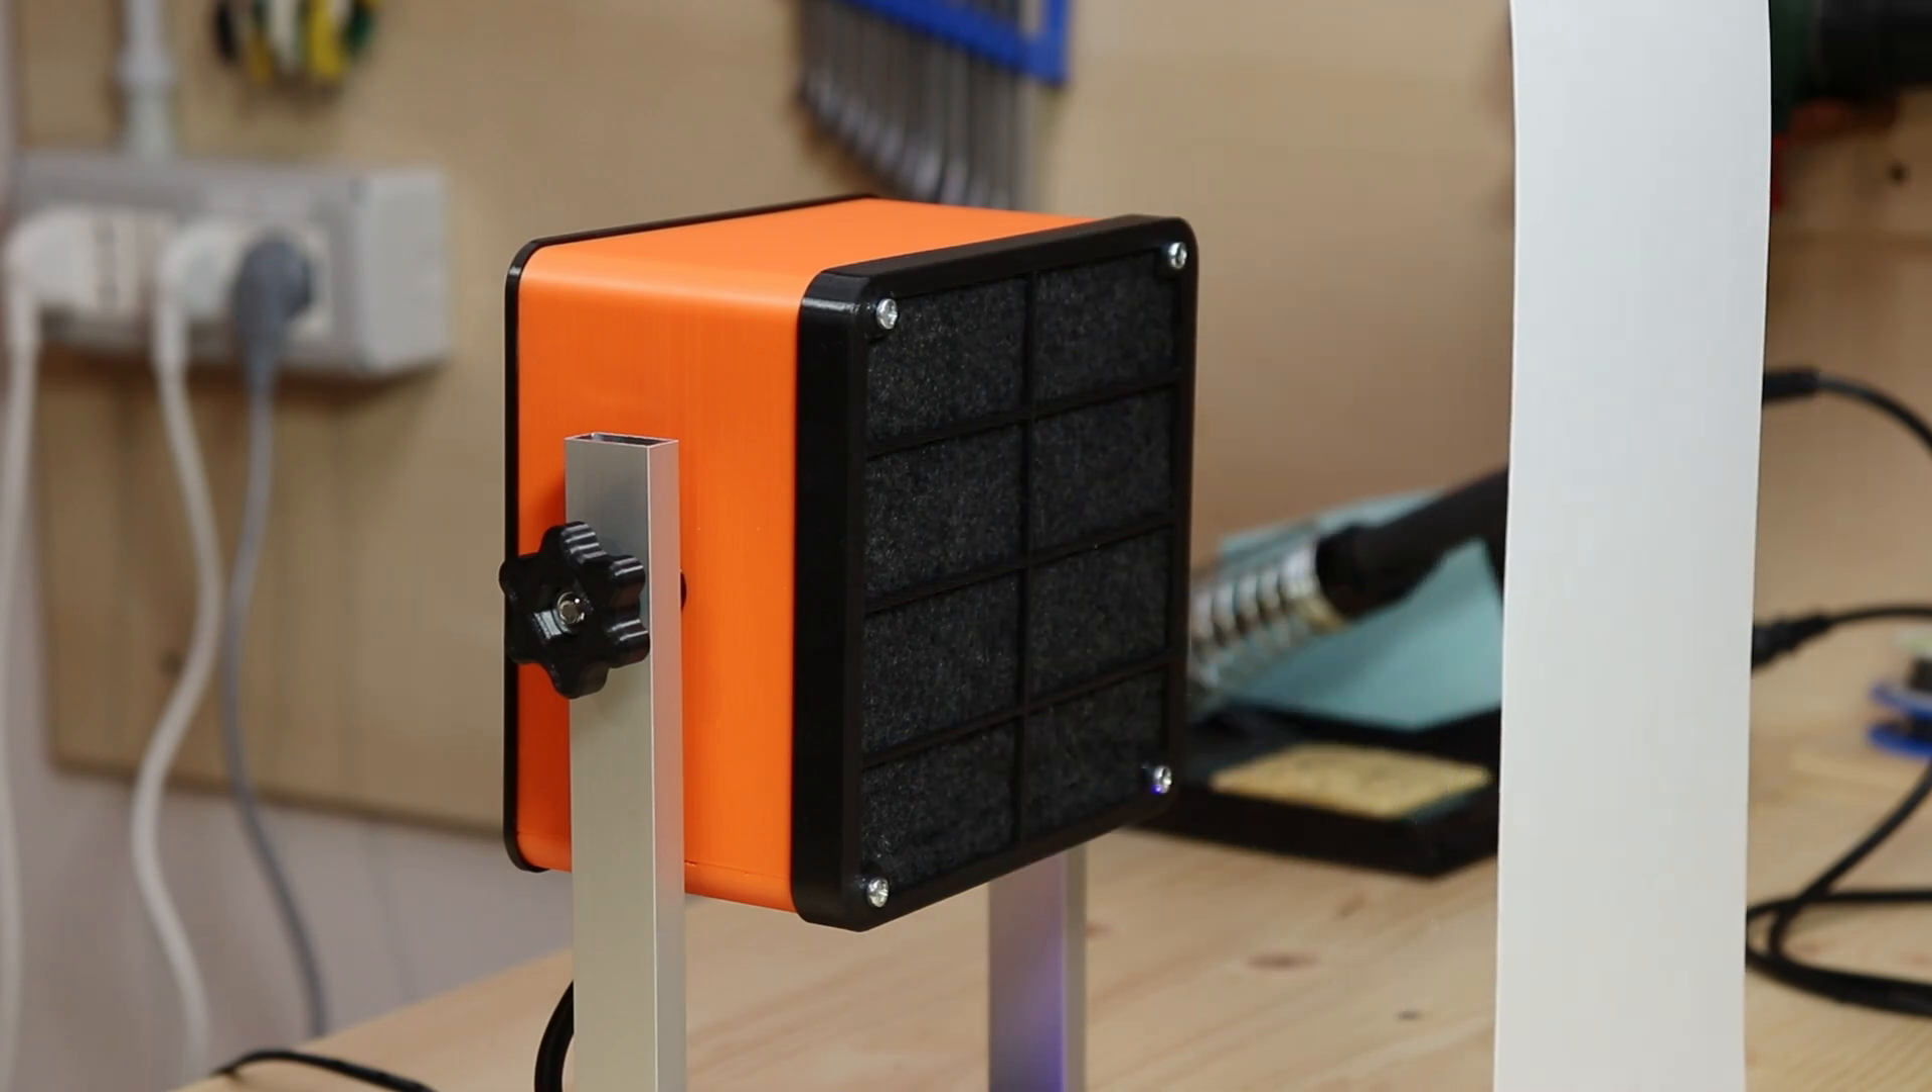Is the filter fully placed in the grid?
Yes.